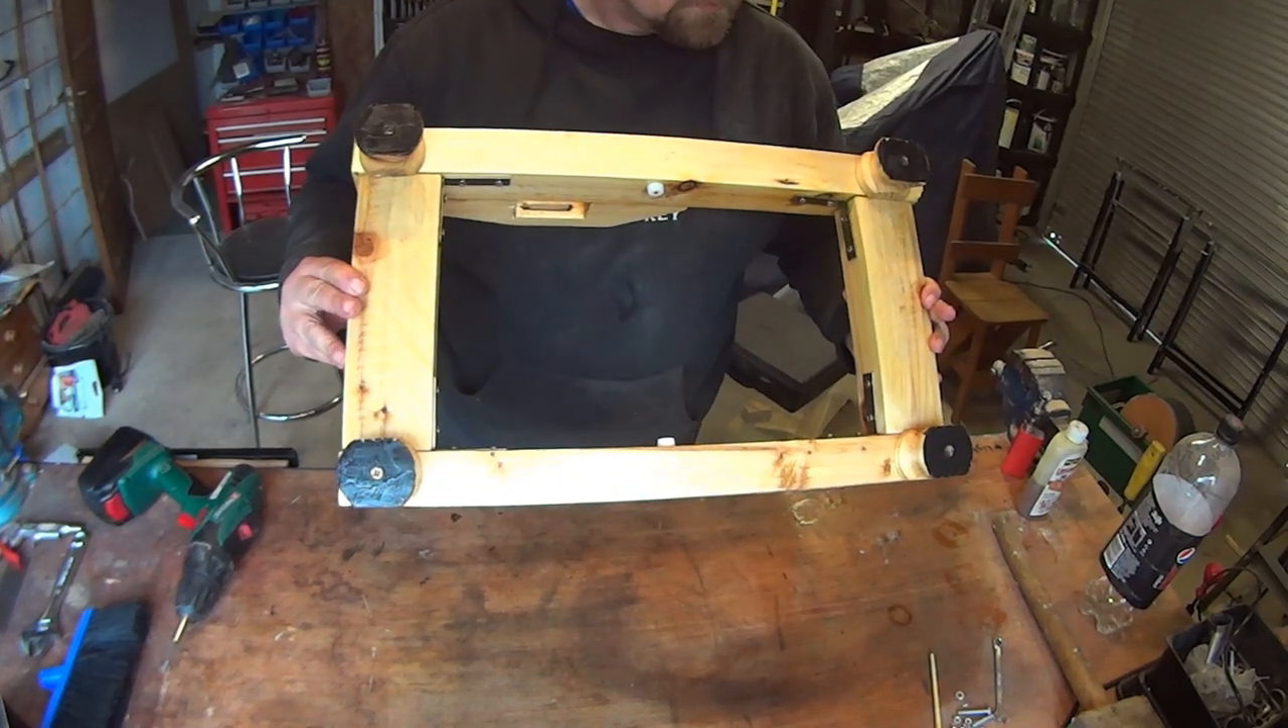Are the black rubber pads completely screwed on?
Yes.